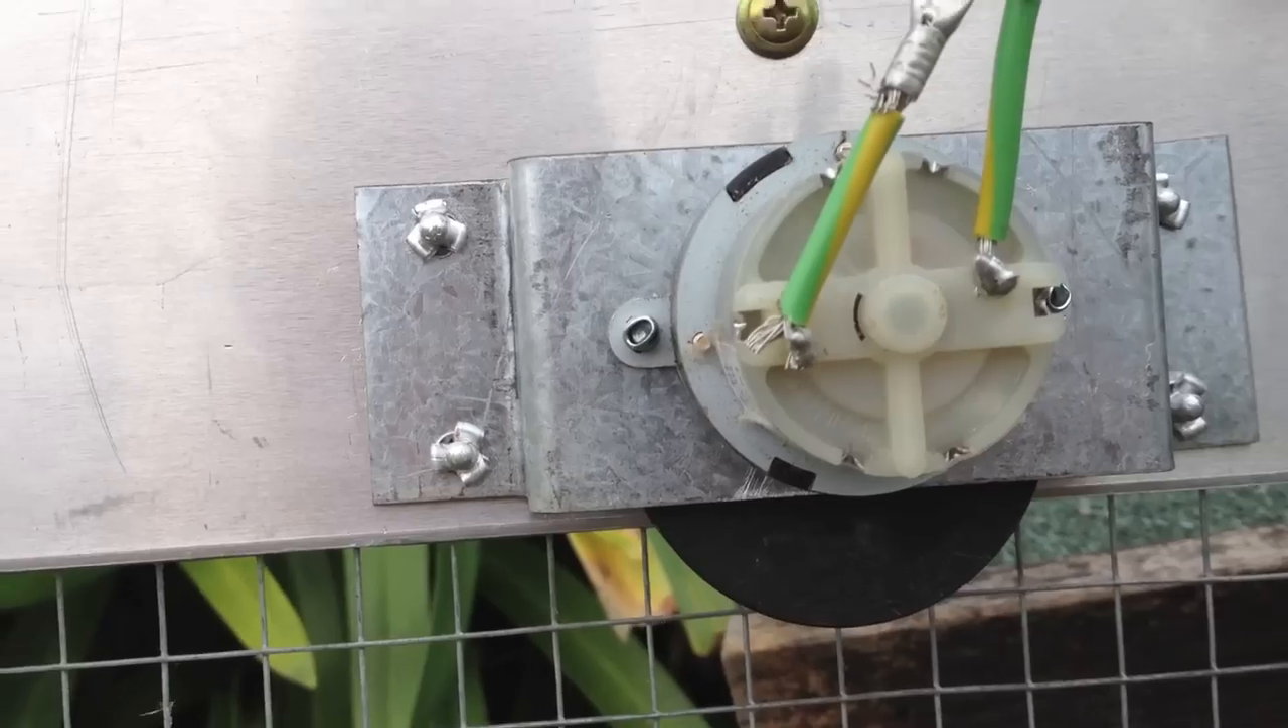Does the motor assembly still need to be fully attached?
No.